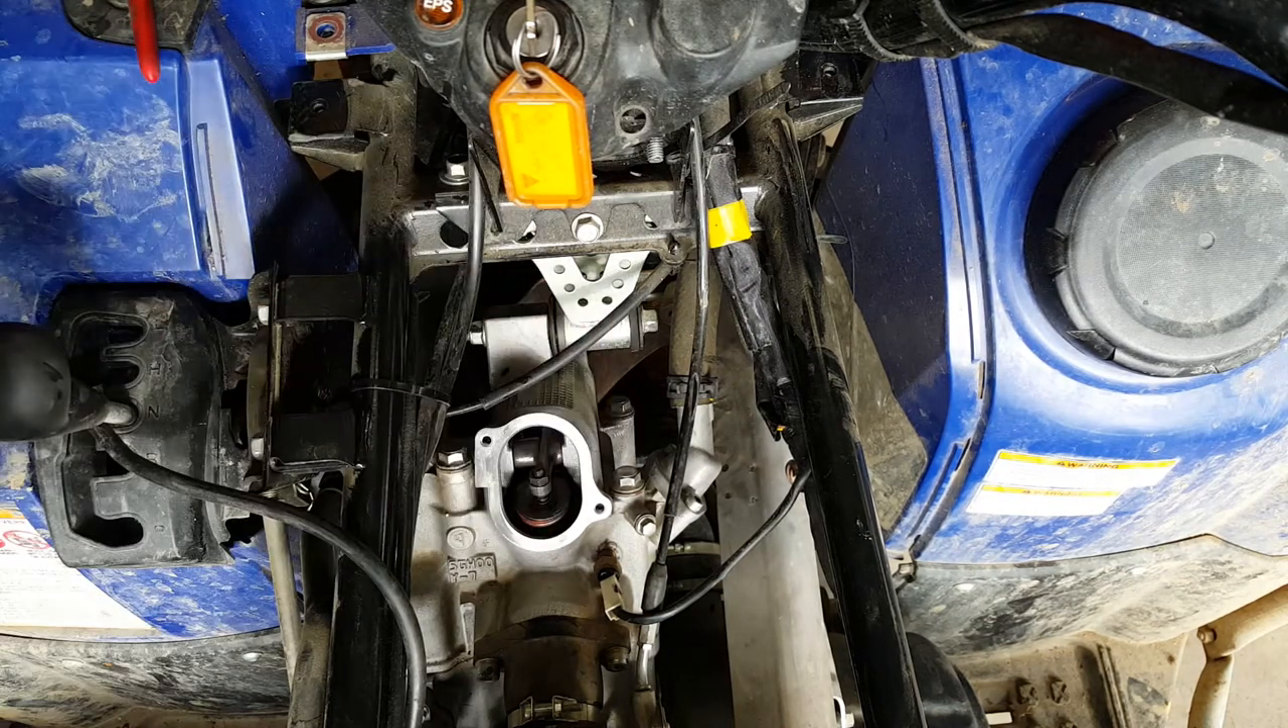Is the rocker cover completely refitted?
No.